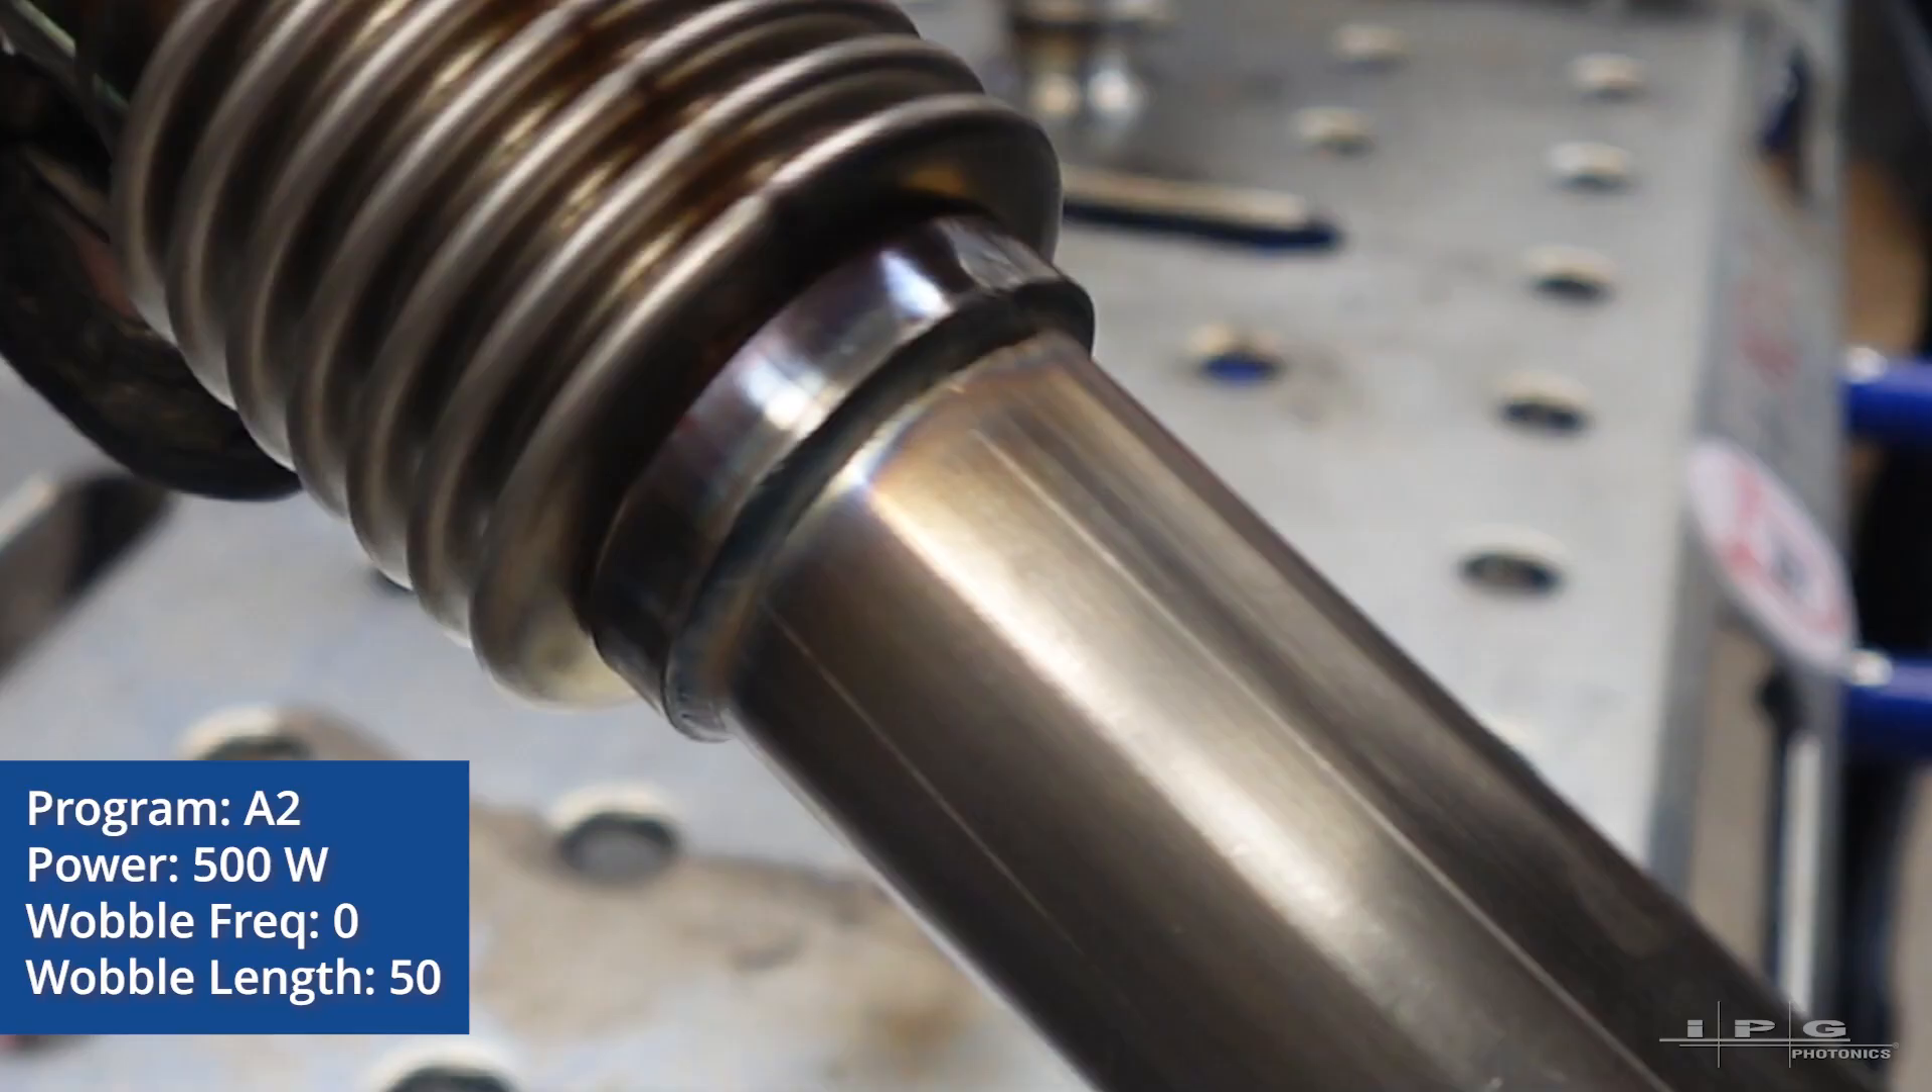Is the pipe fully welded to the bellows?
Yes.